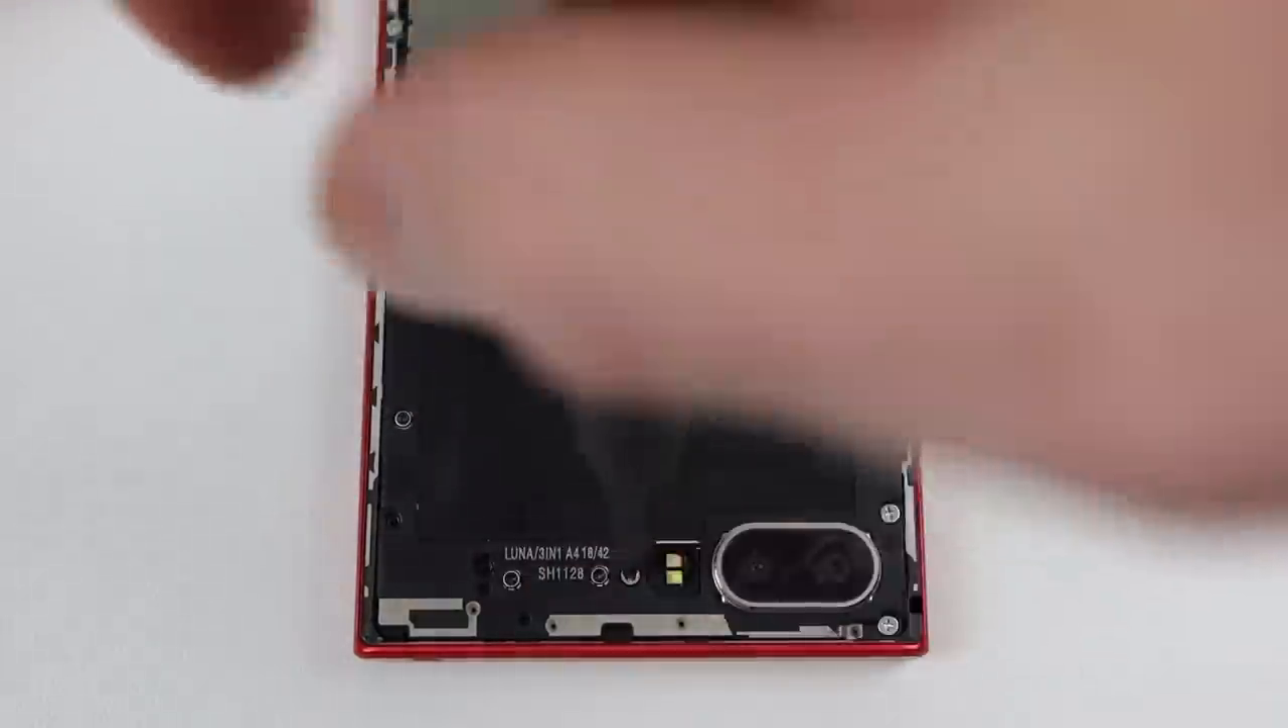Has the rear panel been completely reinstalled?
No.